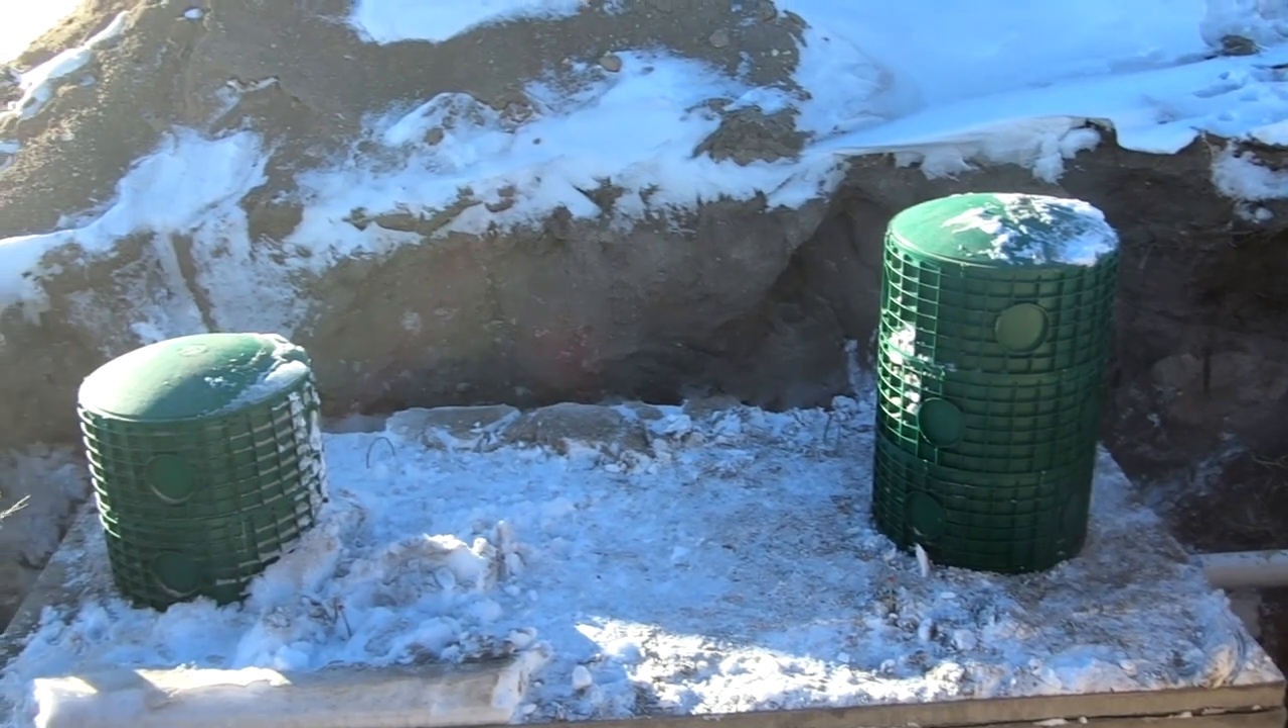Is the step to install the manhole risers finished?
Yes.